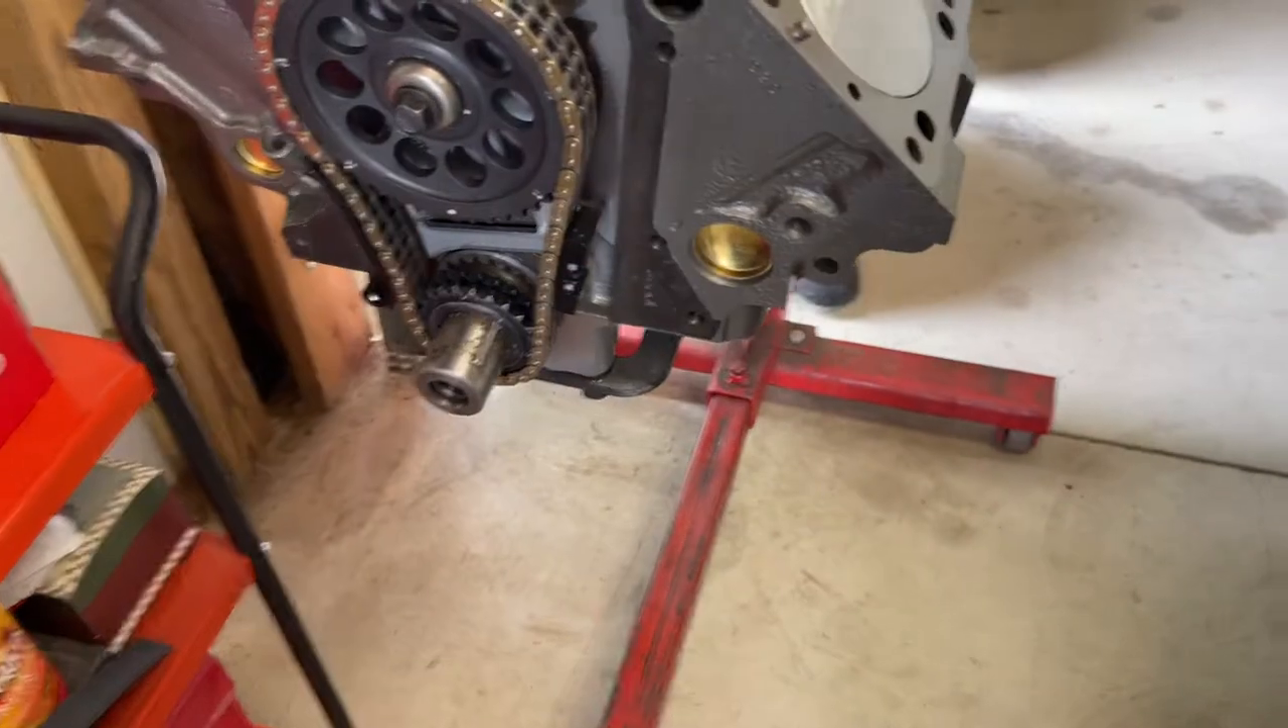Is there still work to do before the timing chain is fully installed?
No.